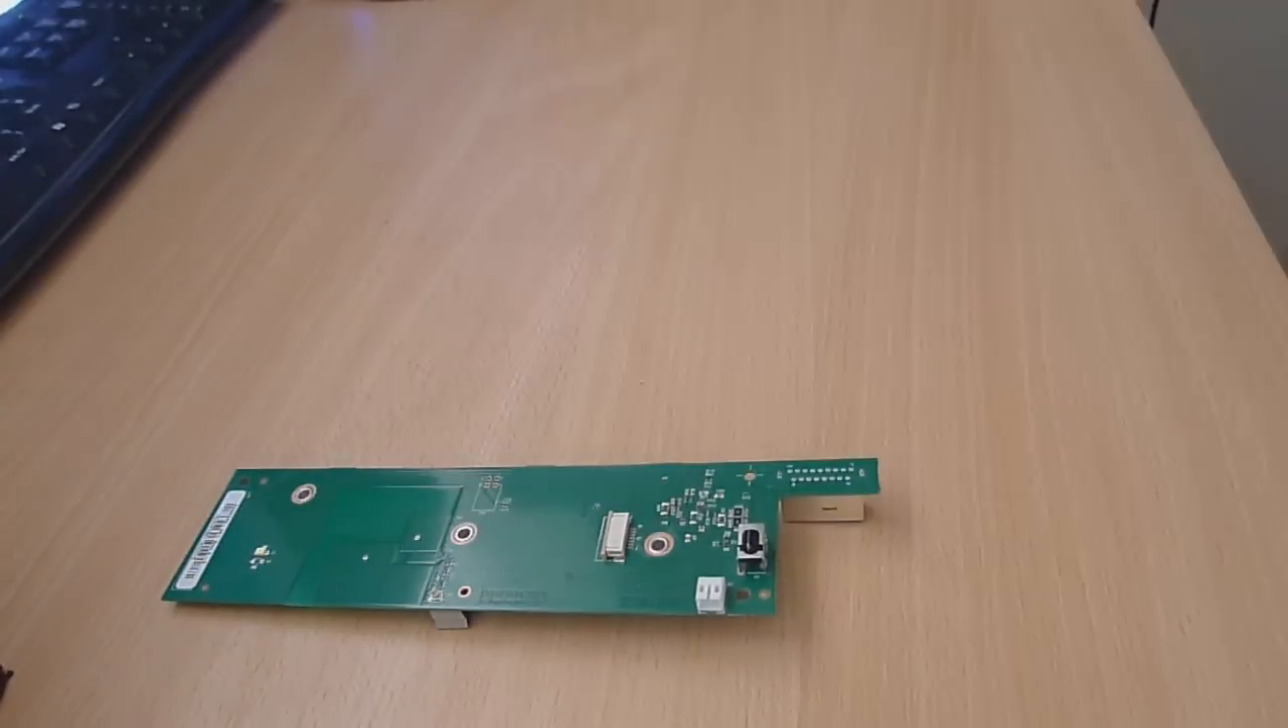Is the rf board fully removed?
Yes.